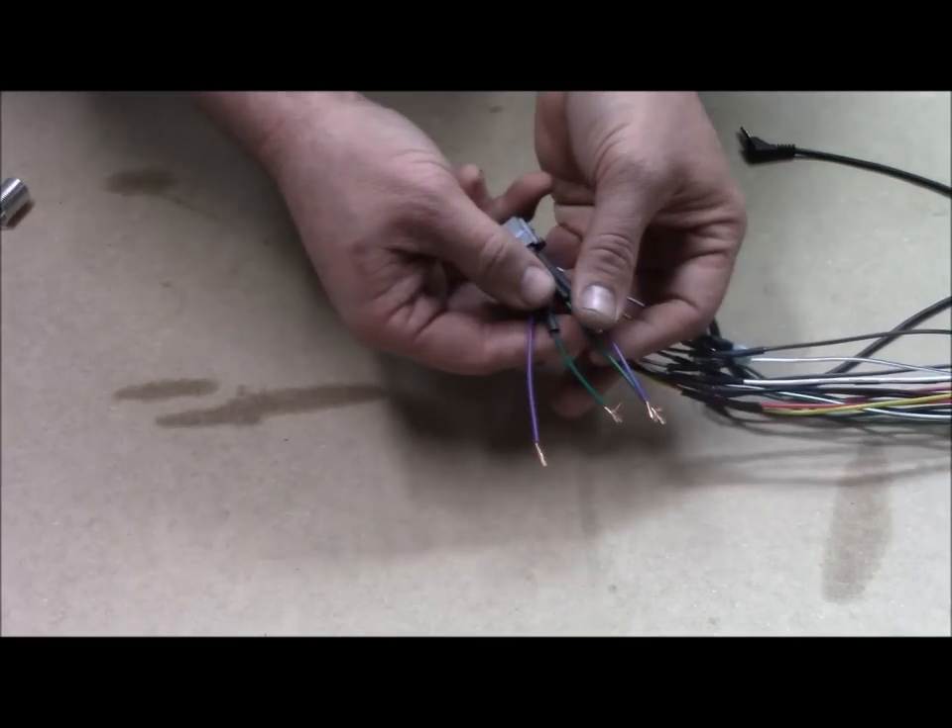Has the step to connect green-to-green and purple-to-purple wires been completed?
No.